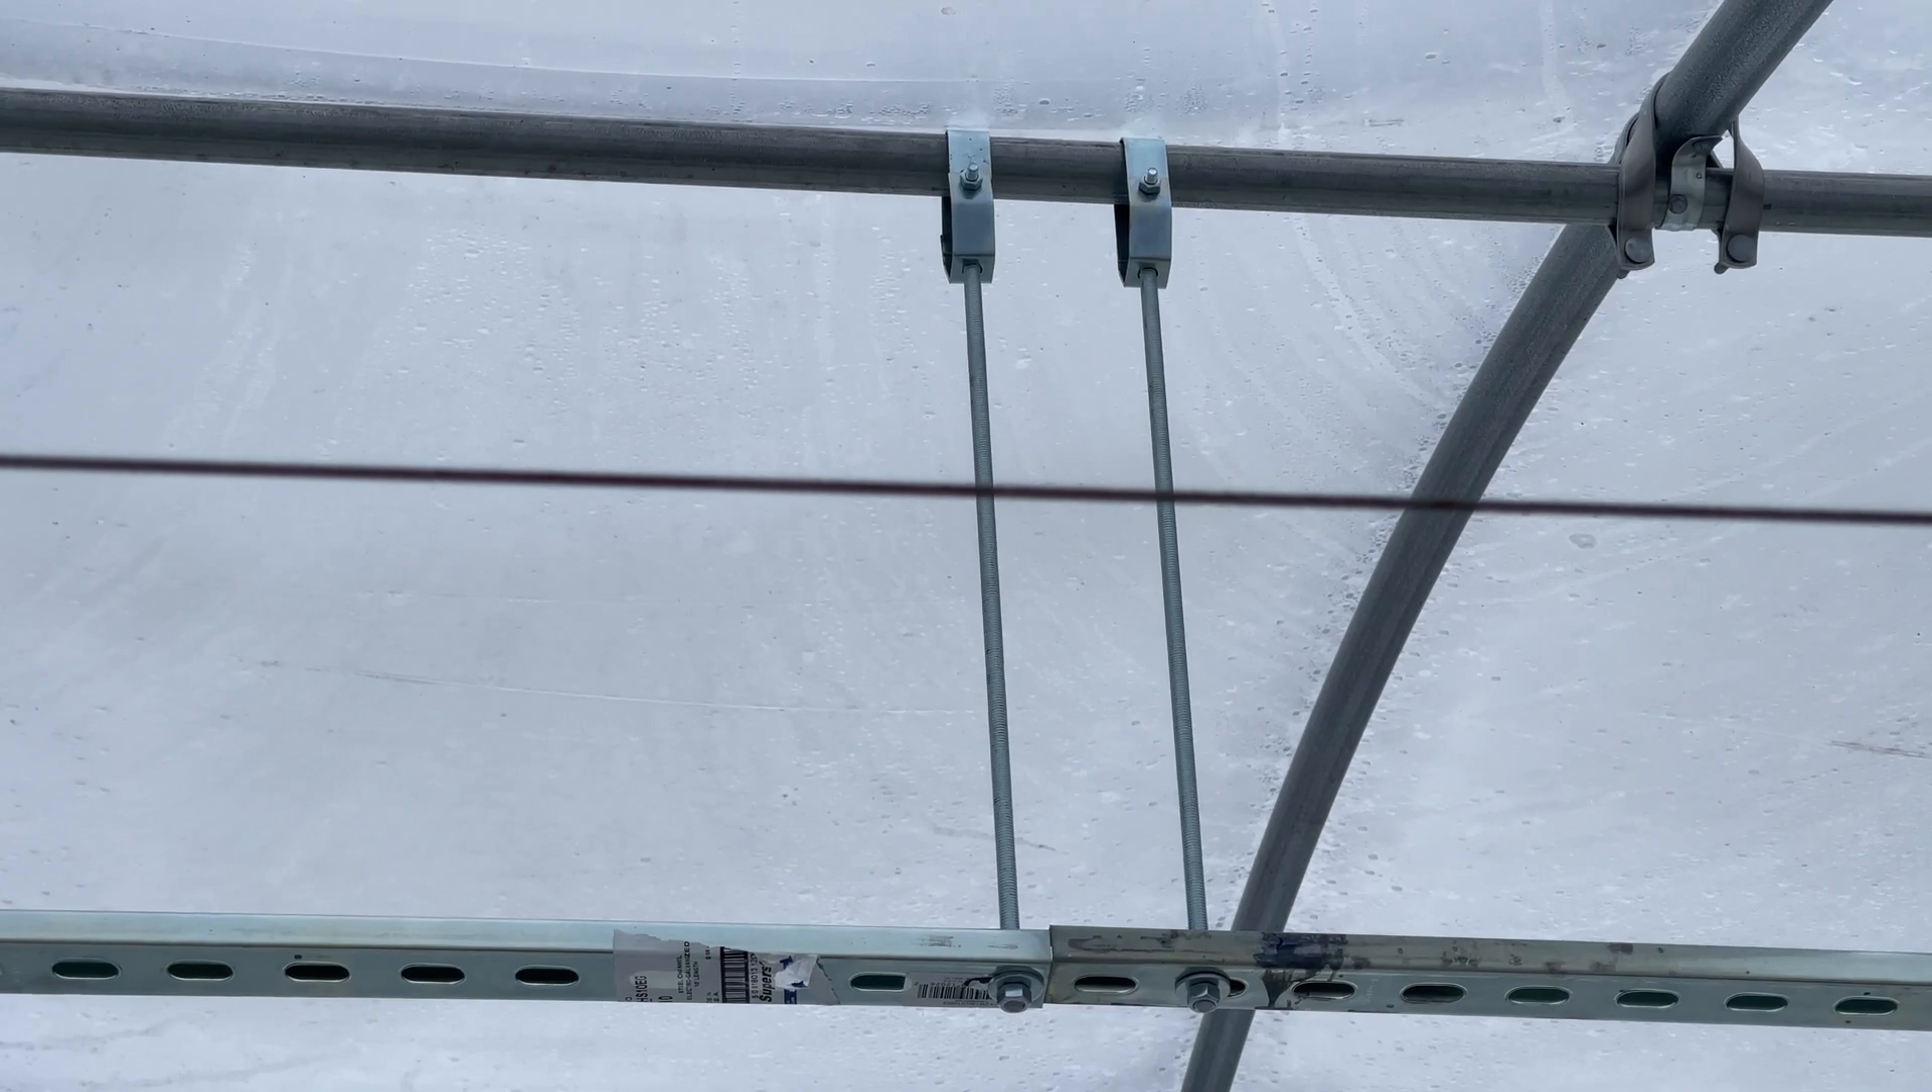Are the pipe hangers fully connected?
Yes.